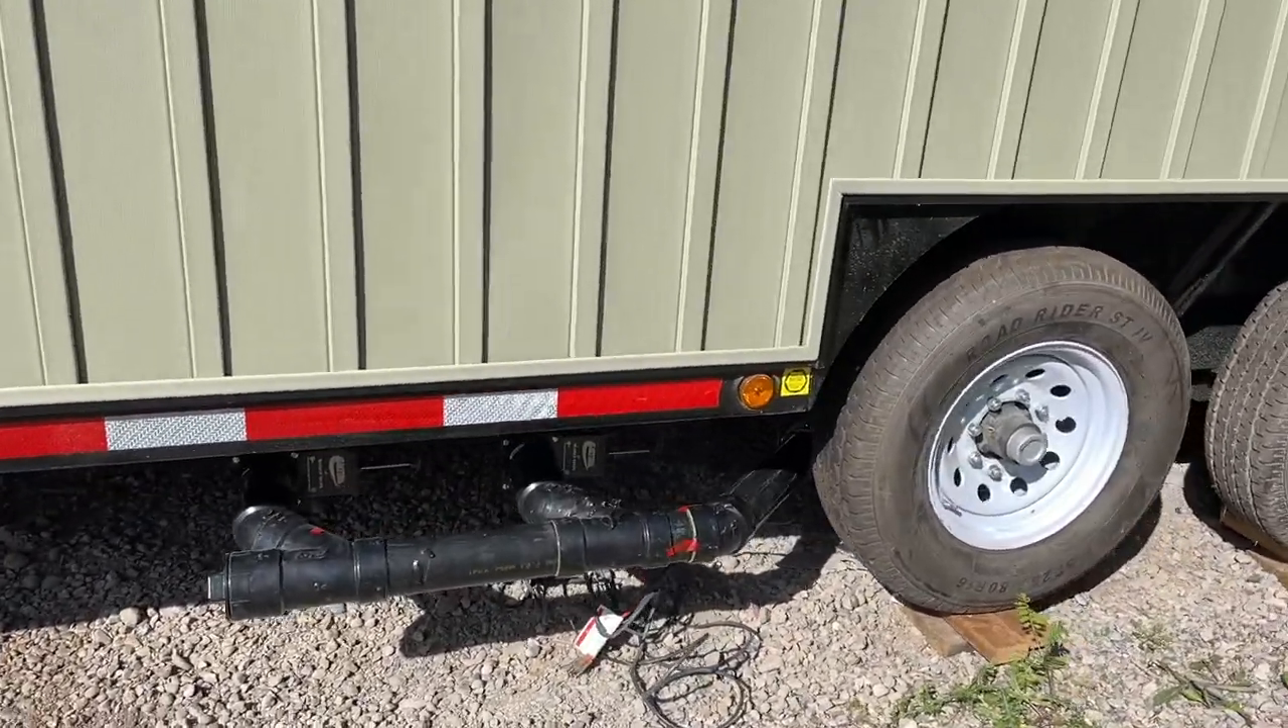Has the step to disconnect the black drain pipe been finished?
No.